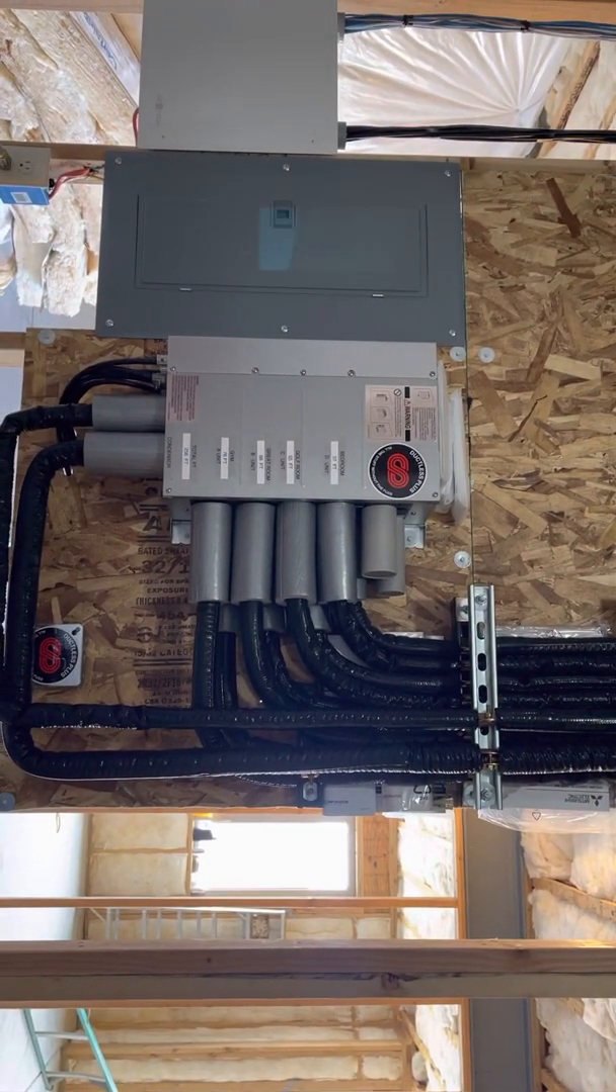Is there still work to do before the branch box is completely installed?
No.